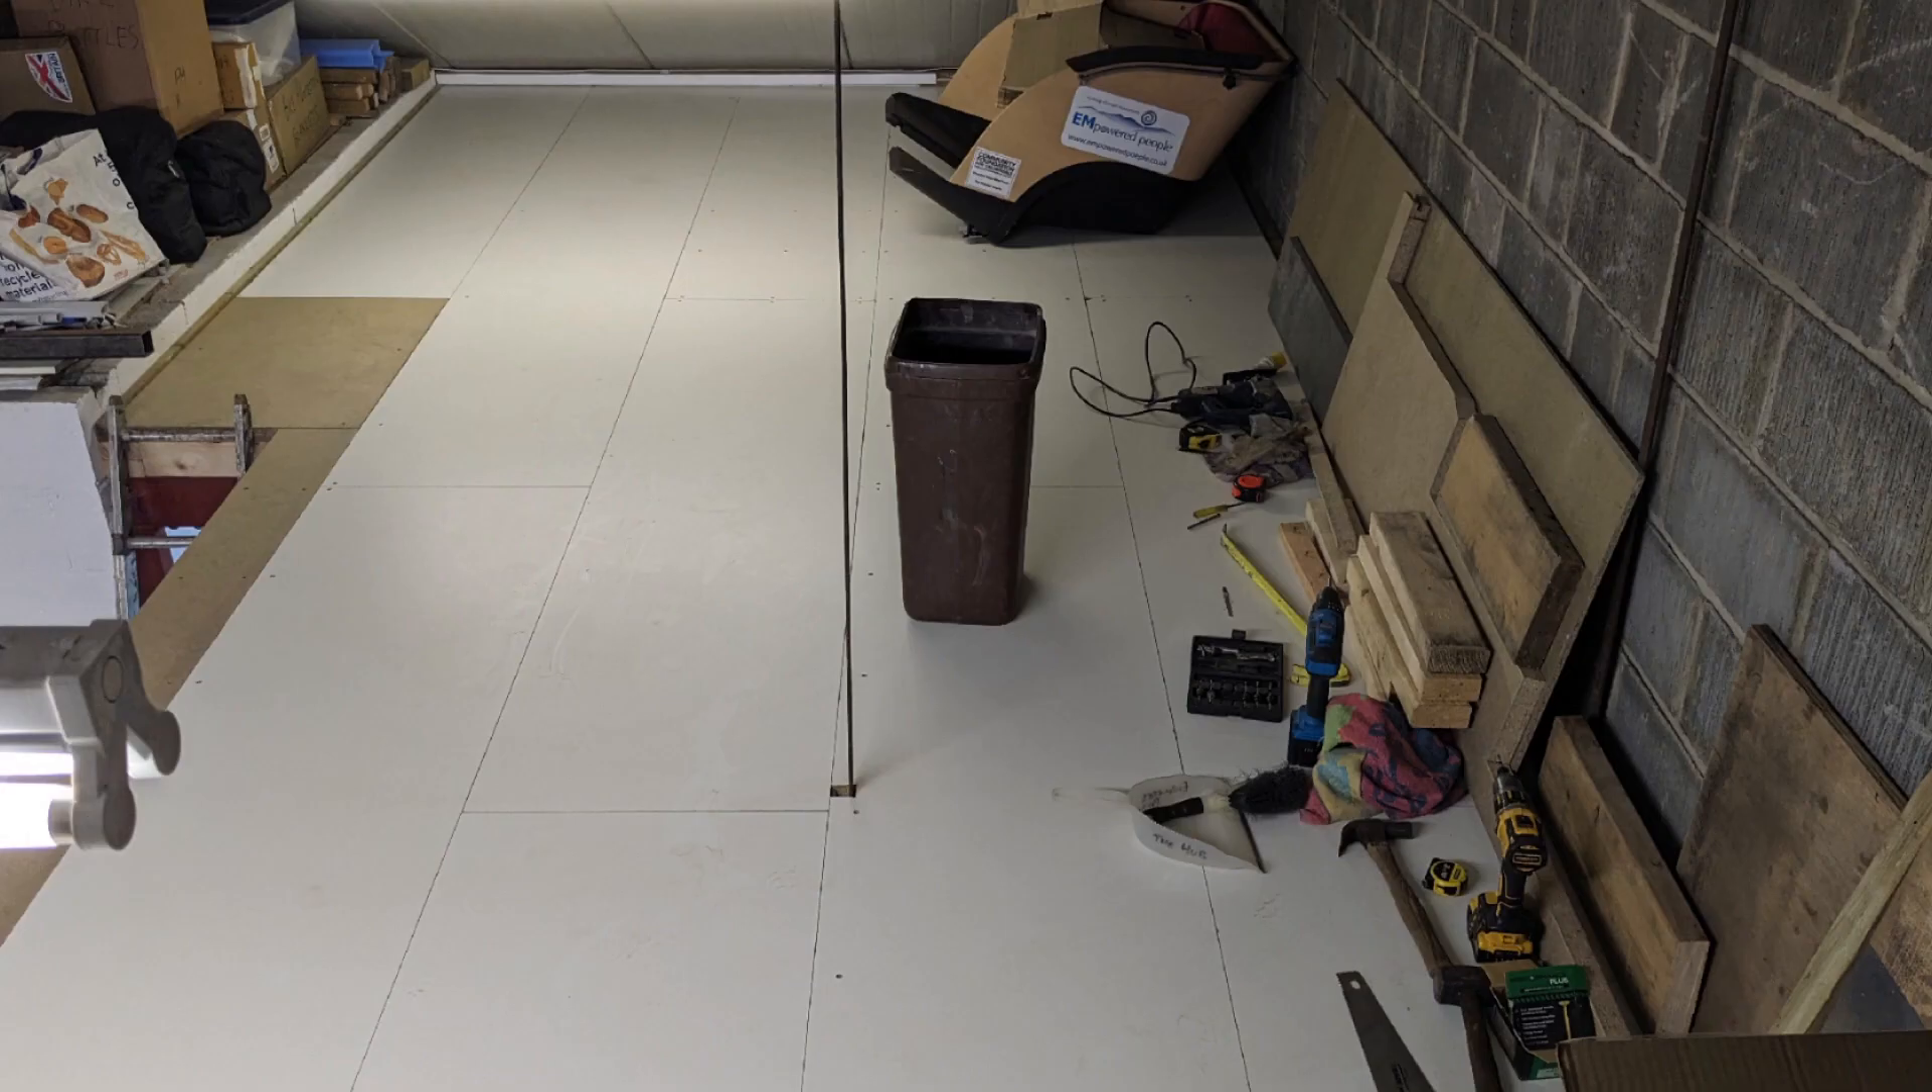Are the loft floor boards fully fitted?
Yes.